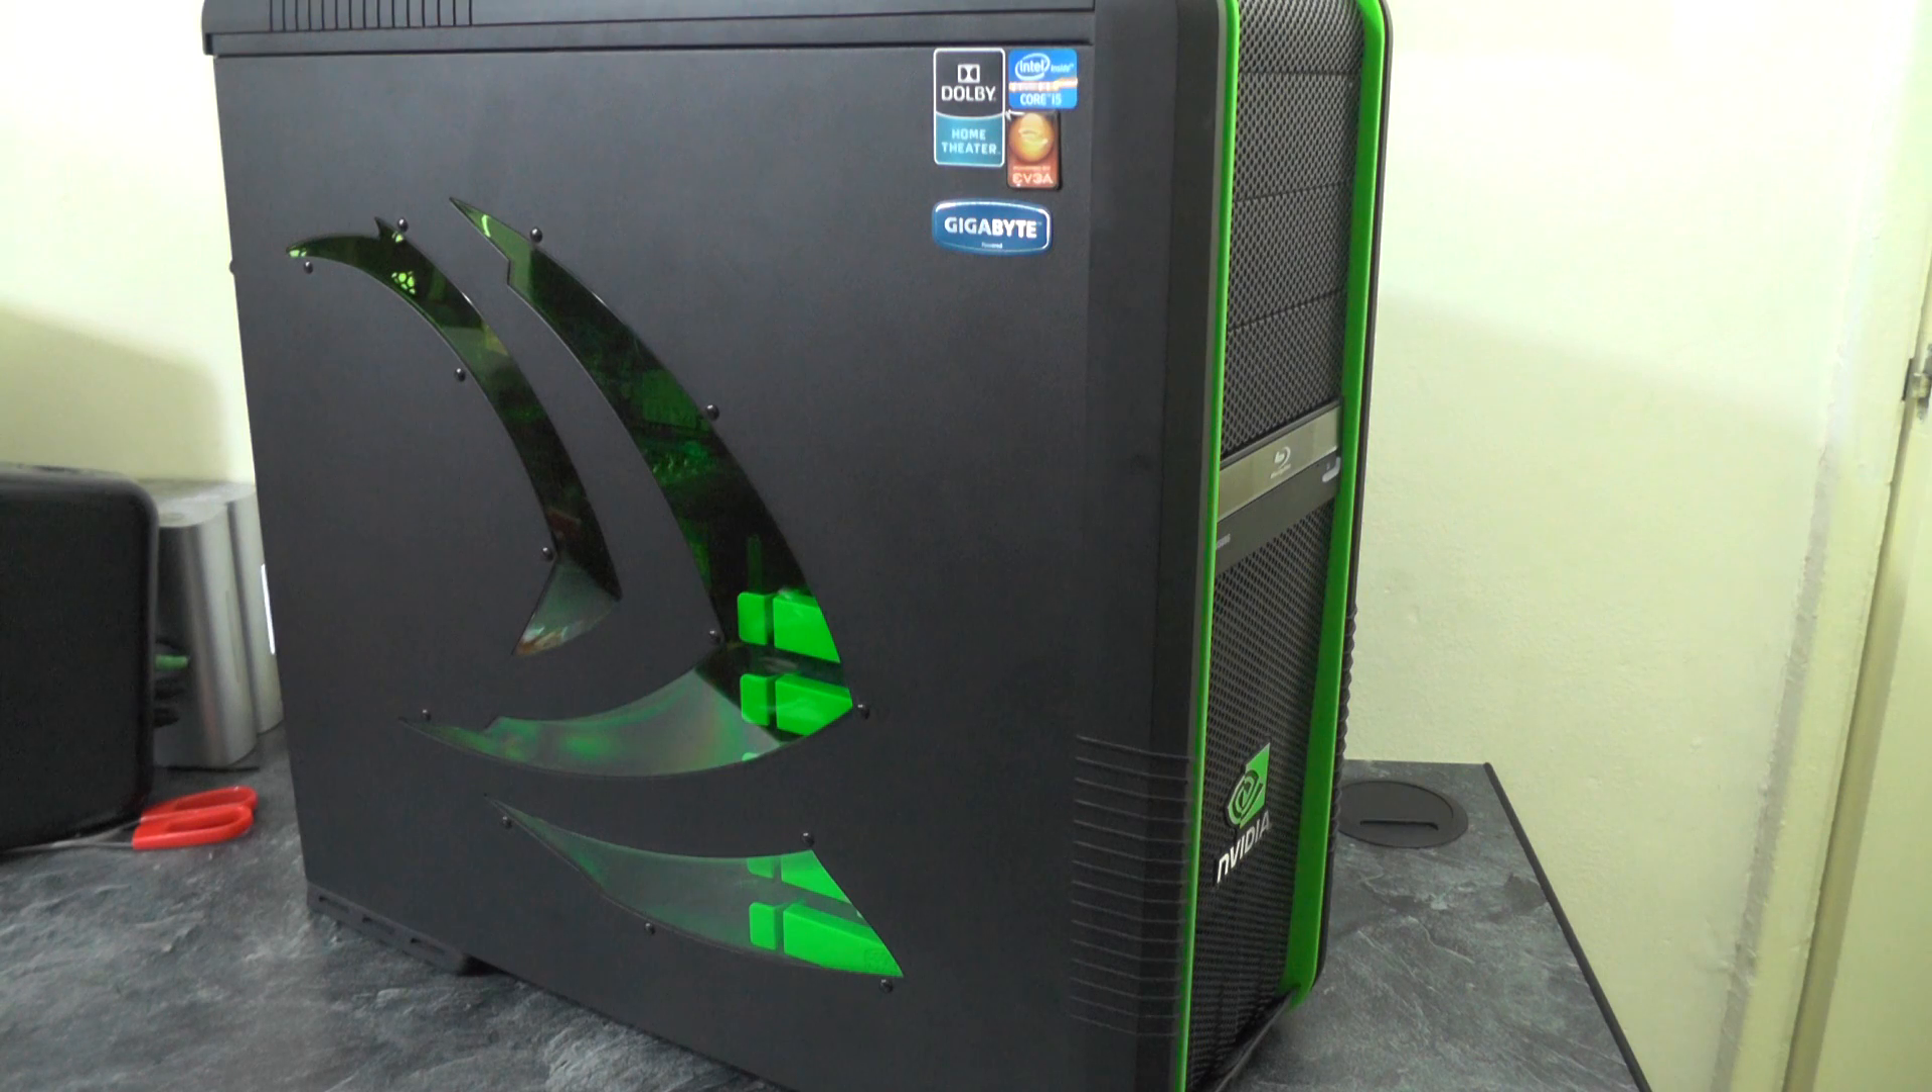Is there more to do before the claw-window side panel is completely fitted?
No.